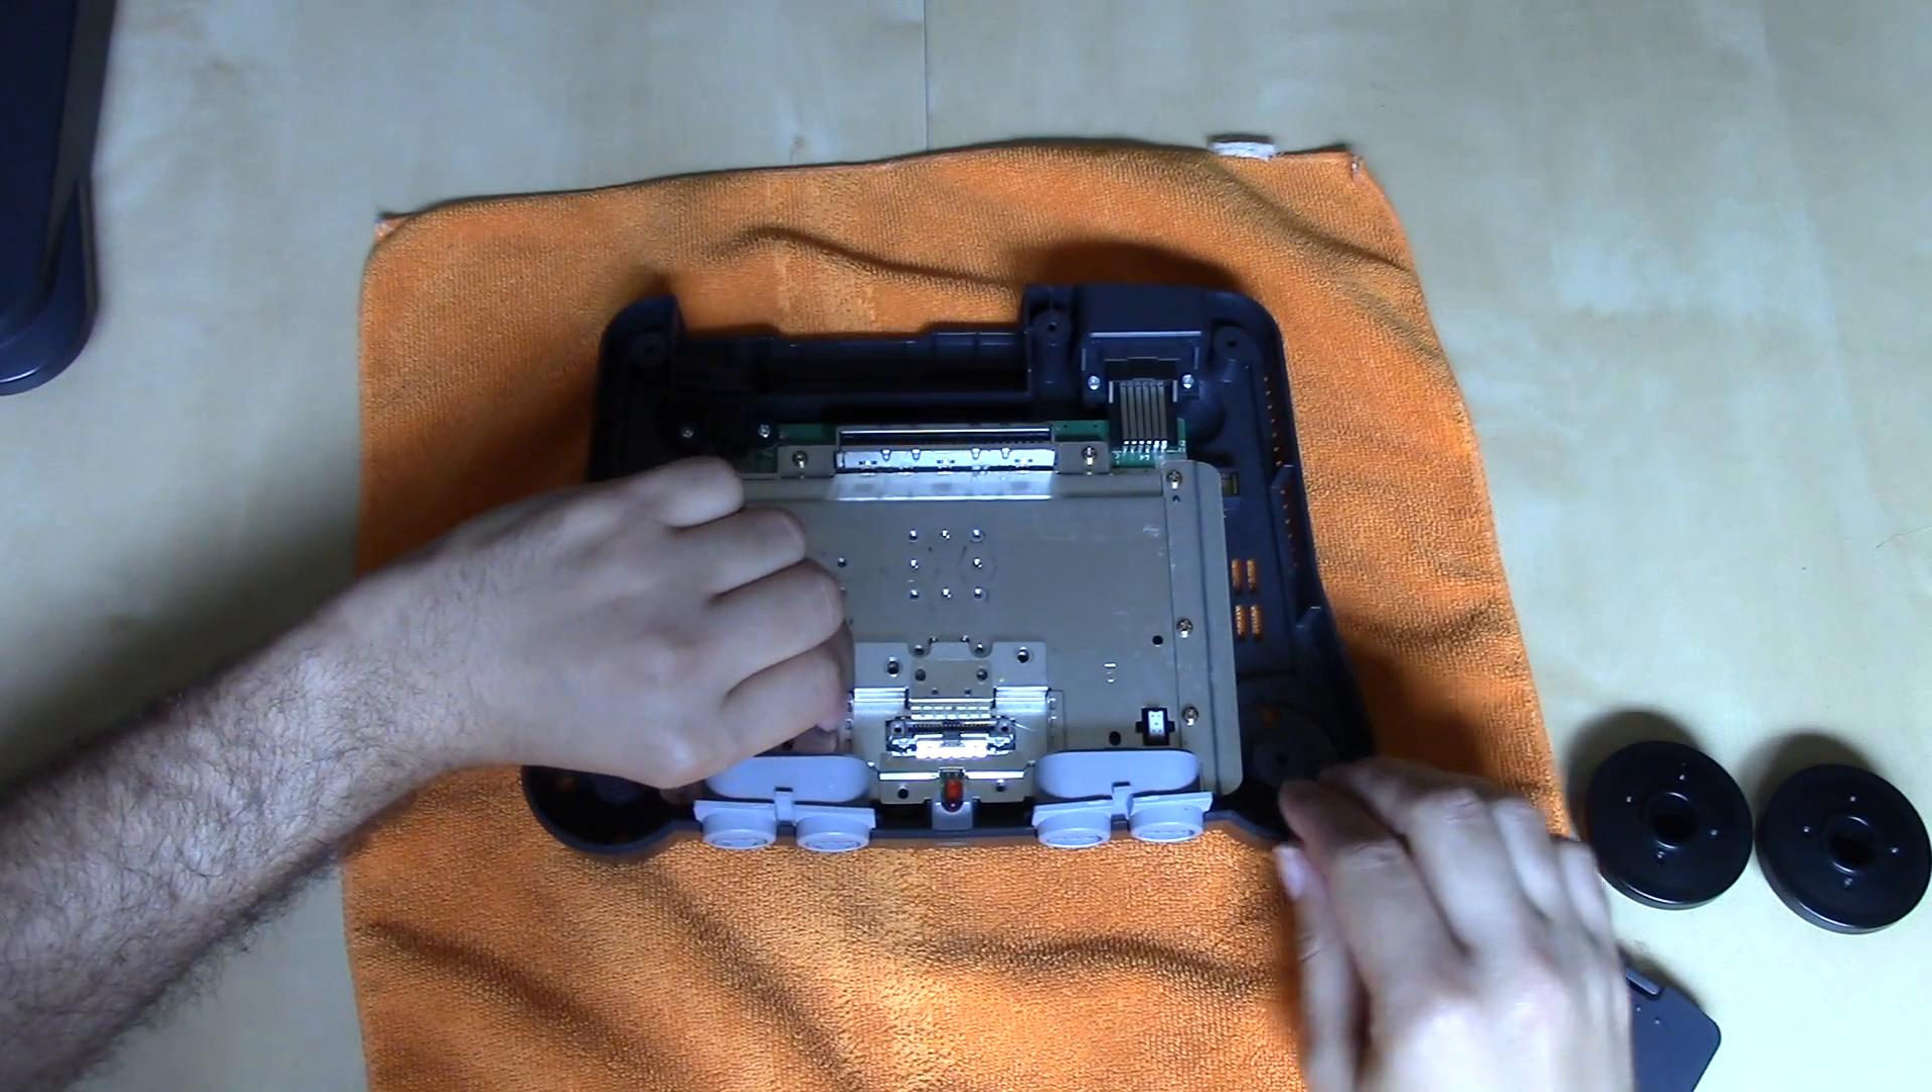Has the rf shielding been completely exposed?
Yes.